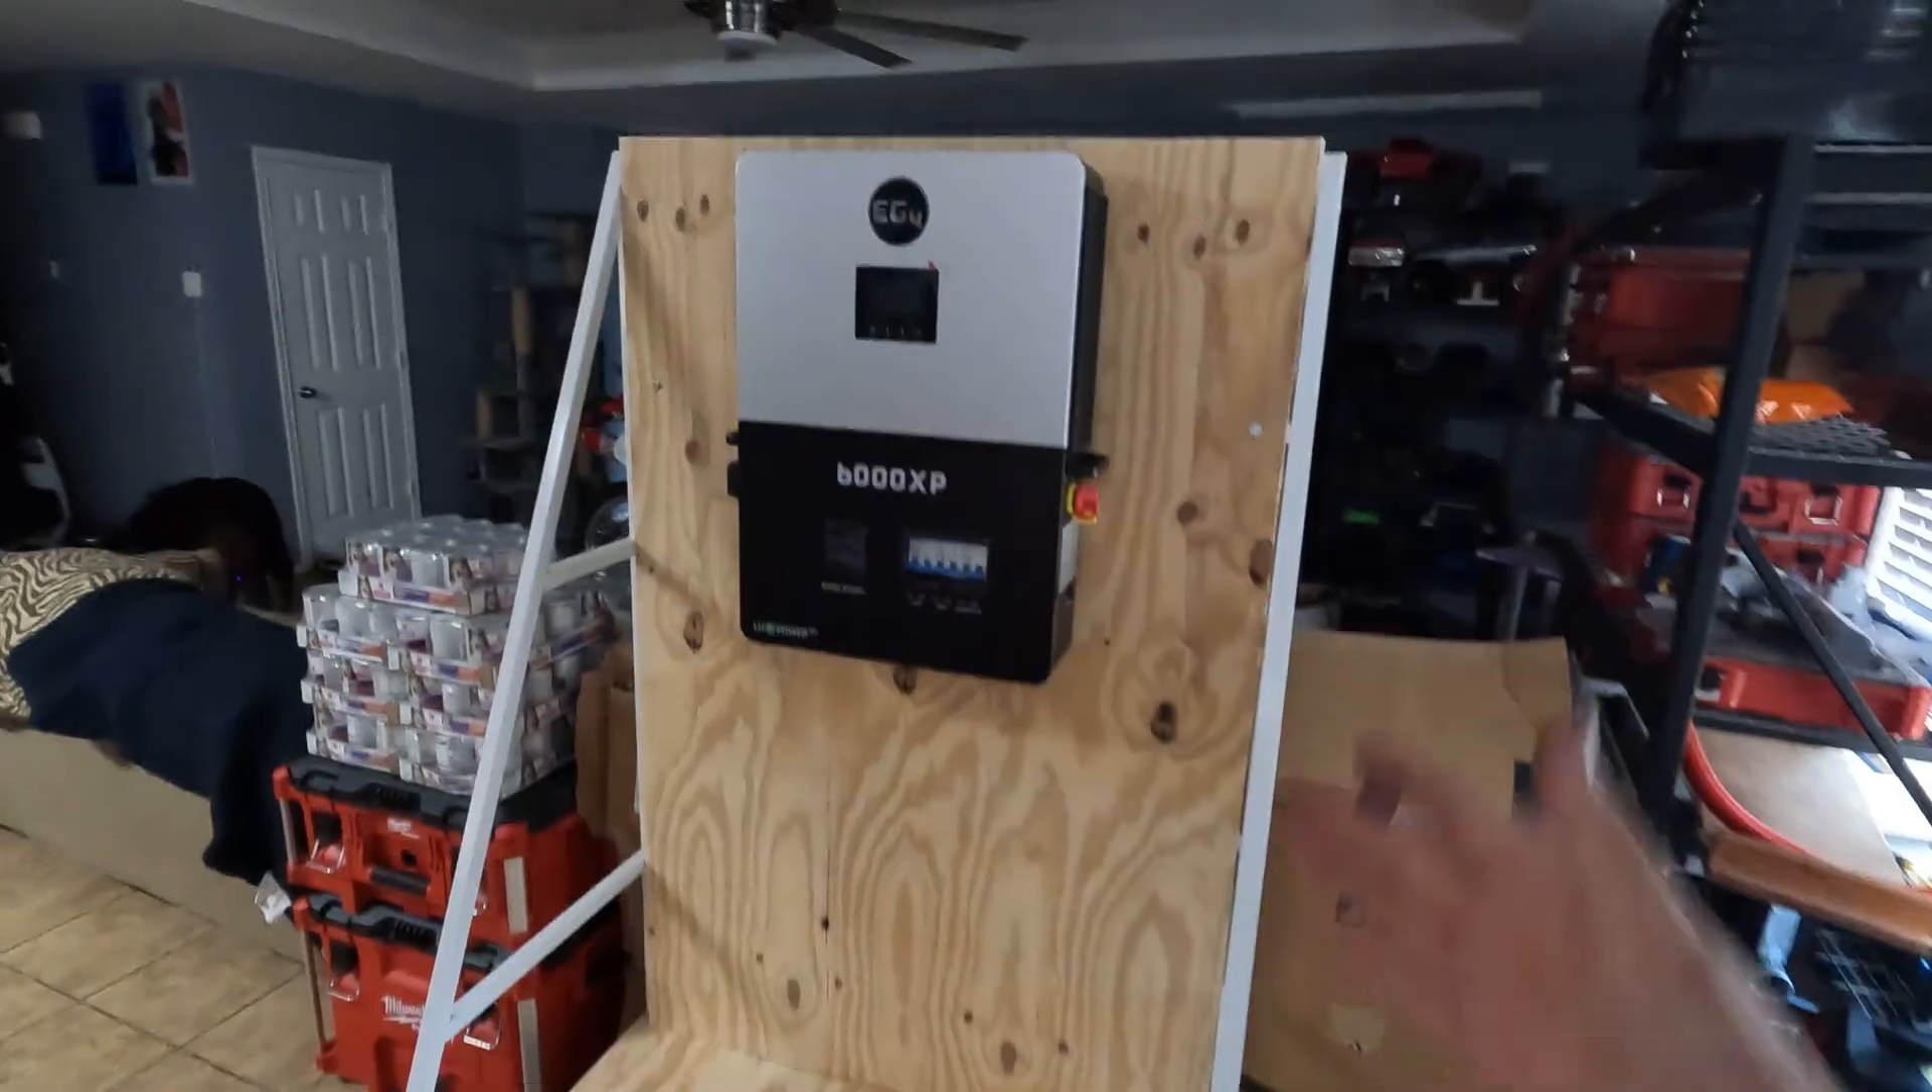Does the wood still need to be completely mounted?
No.